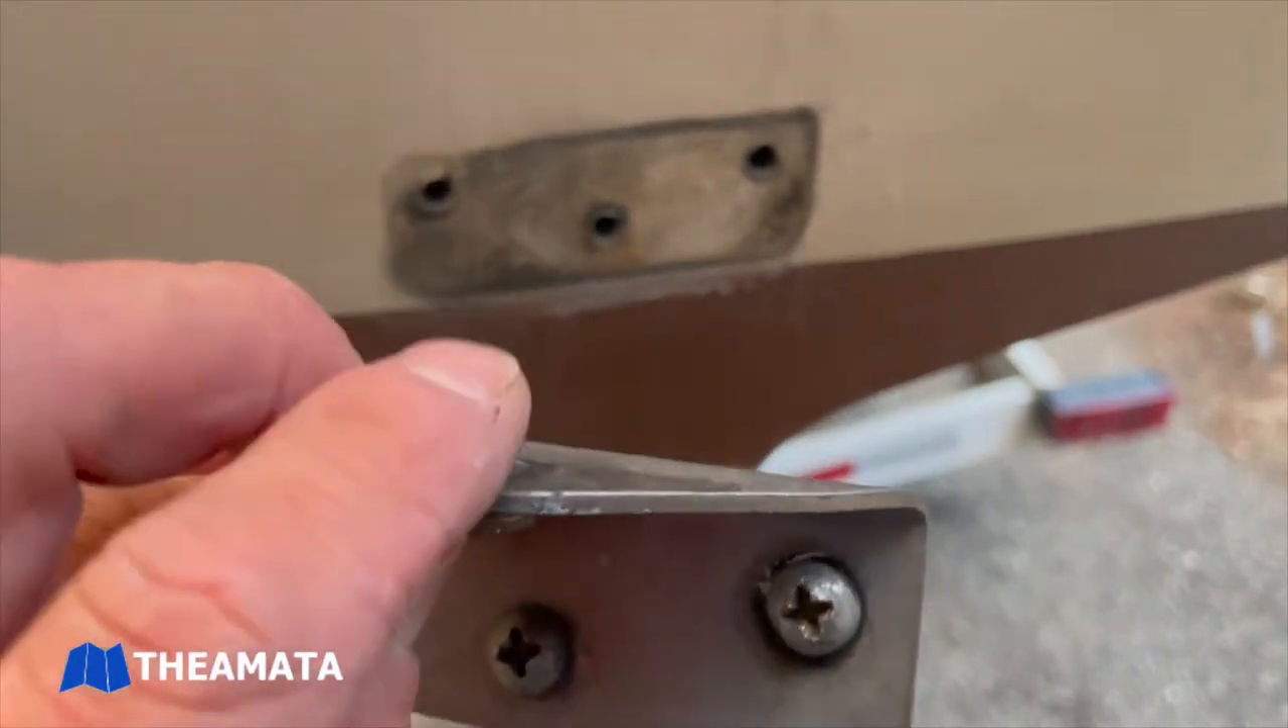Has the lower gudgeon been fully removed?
Yes.